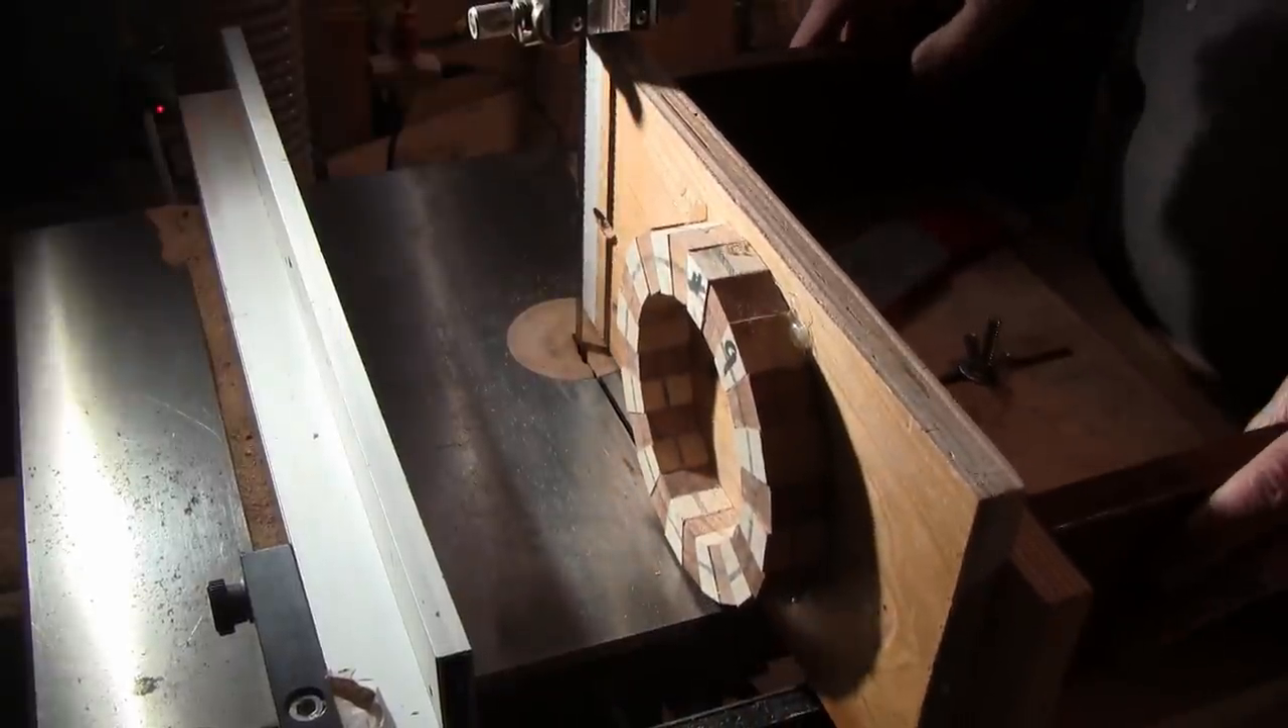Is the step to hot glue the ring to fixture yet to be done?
No.